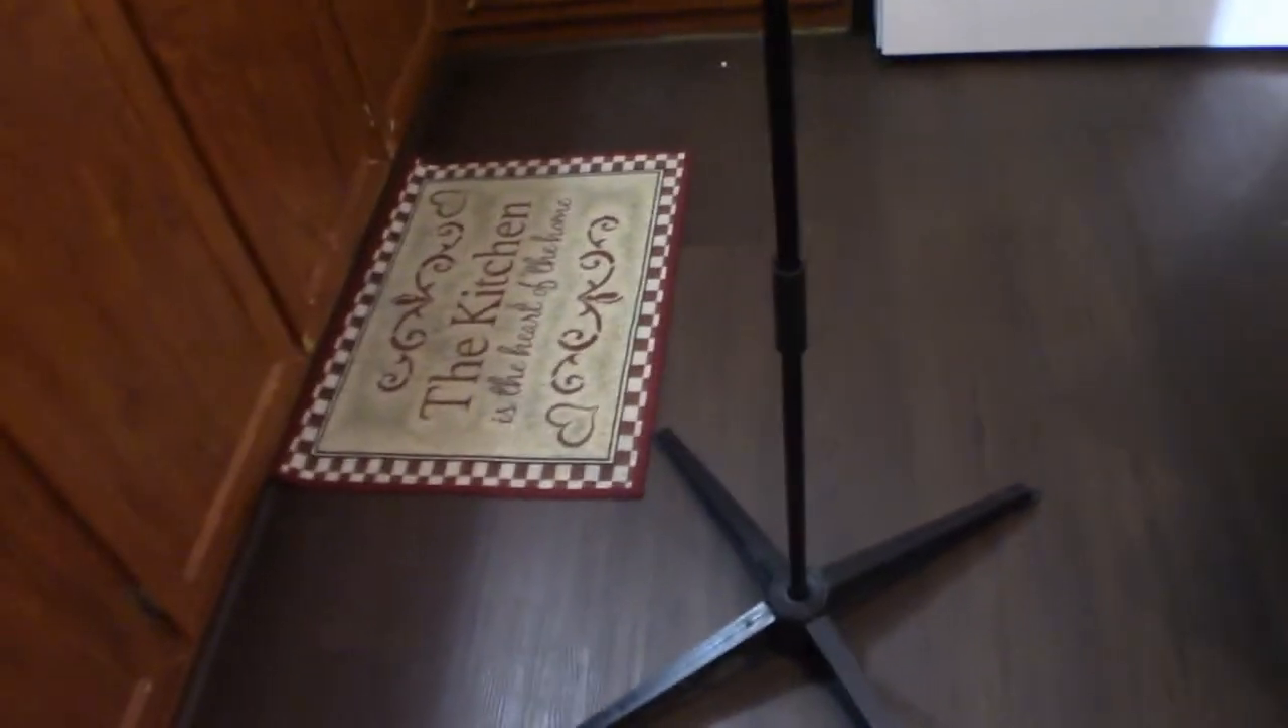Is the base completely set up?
Yes.